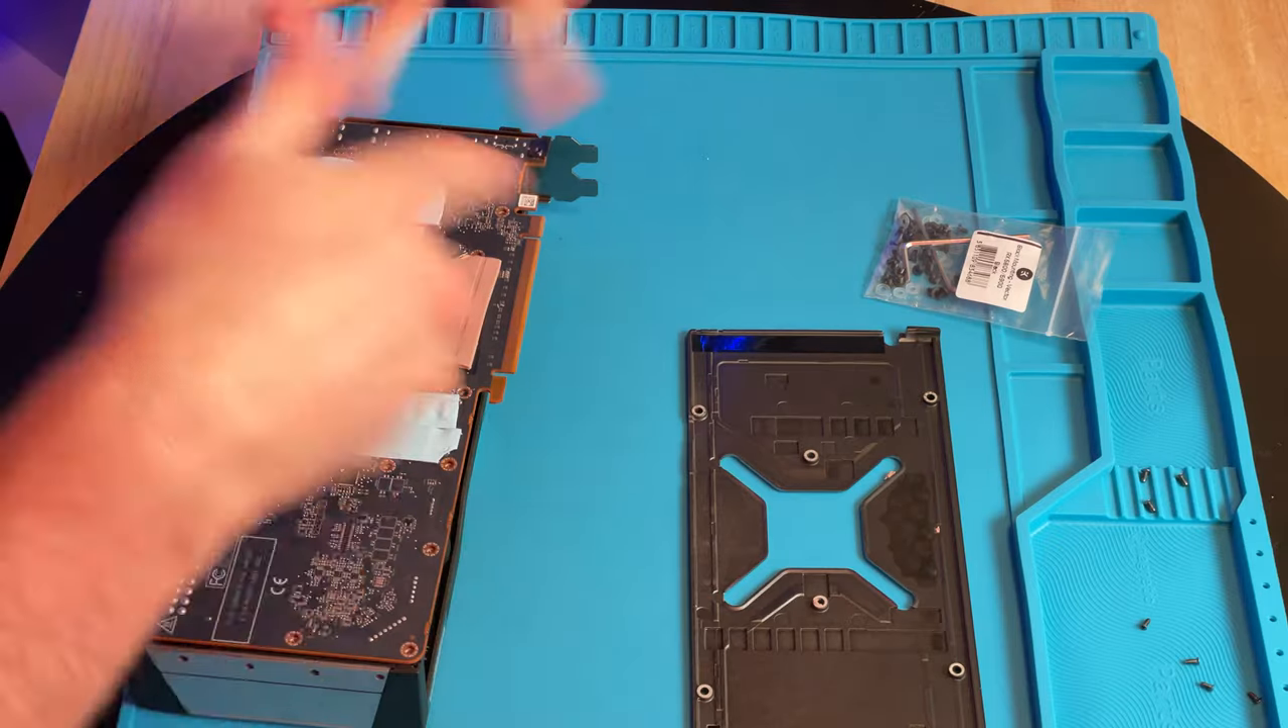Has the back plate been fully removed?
Yes.